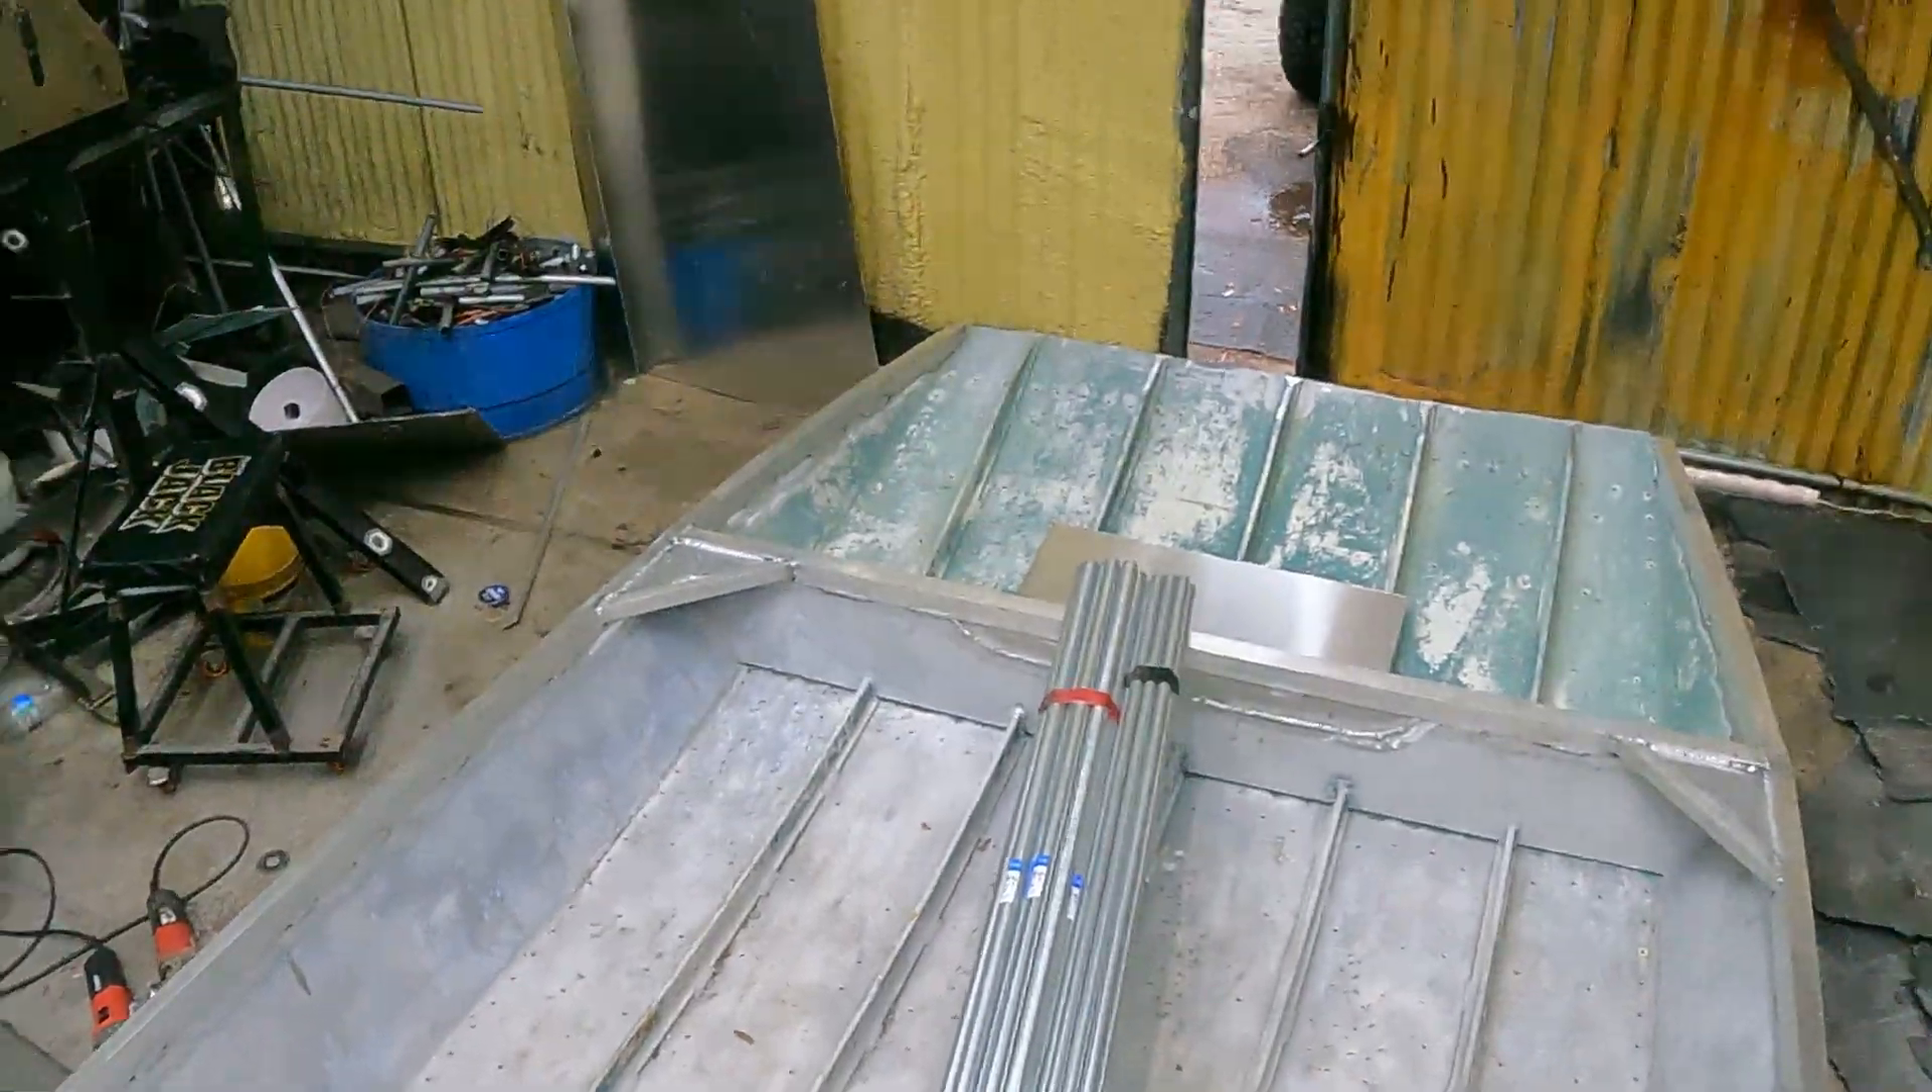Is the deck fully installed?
No.